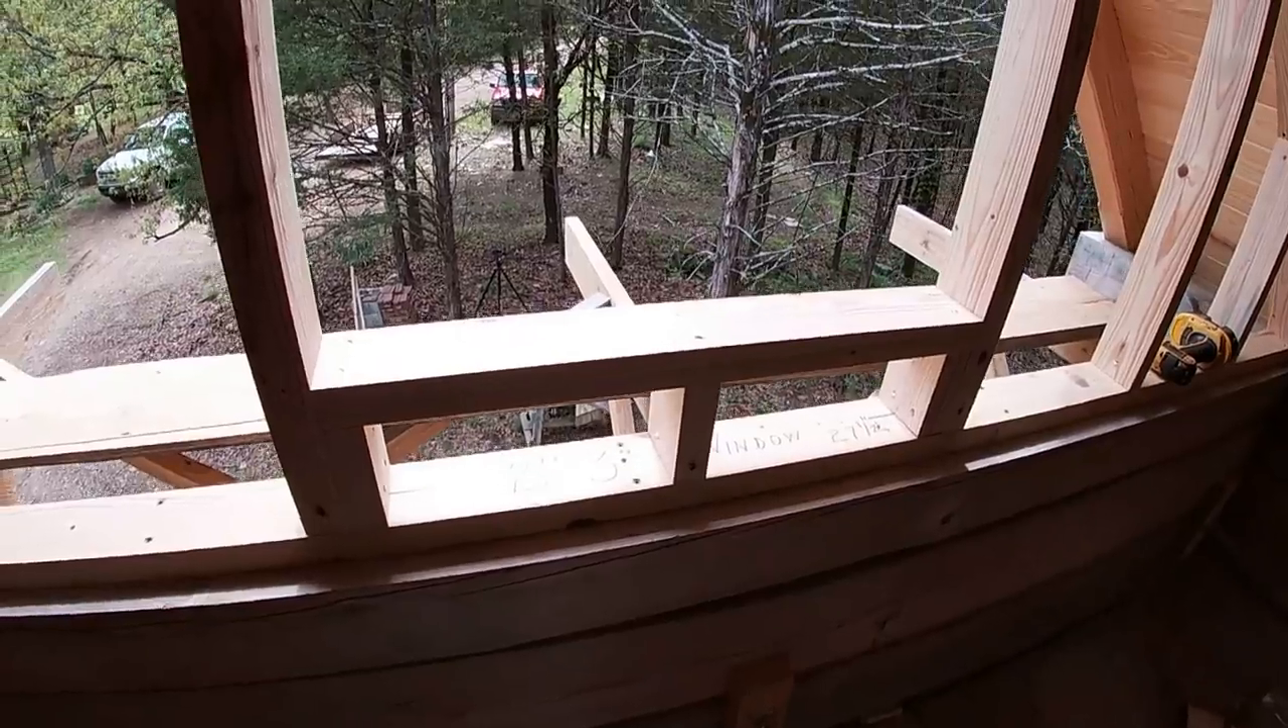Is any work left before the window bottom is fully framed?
No.